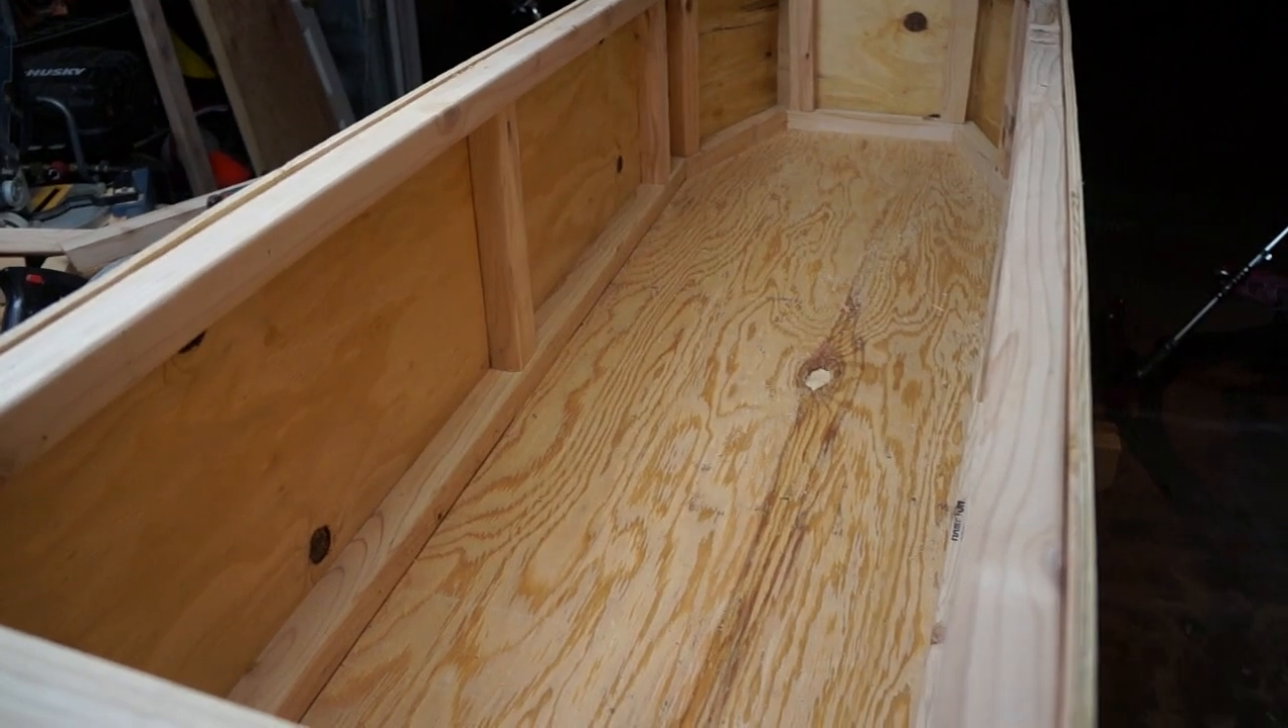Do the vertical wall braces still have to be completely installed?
No.